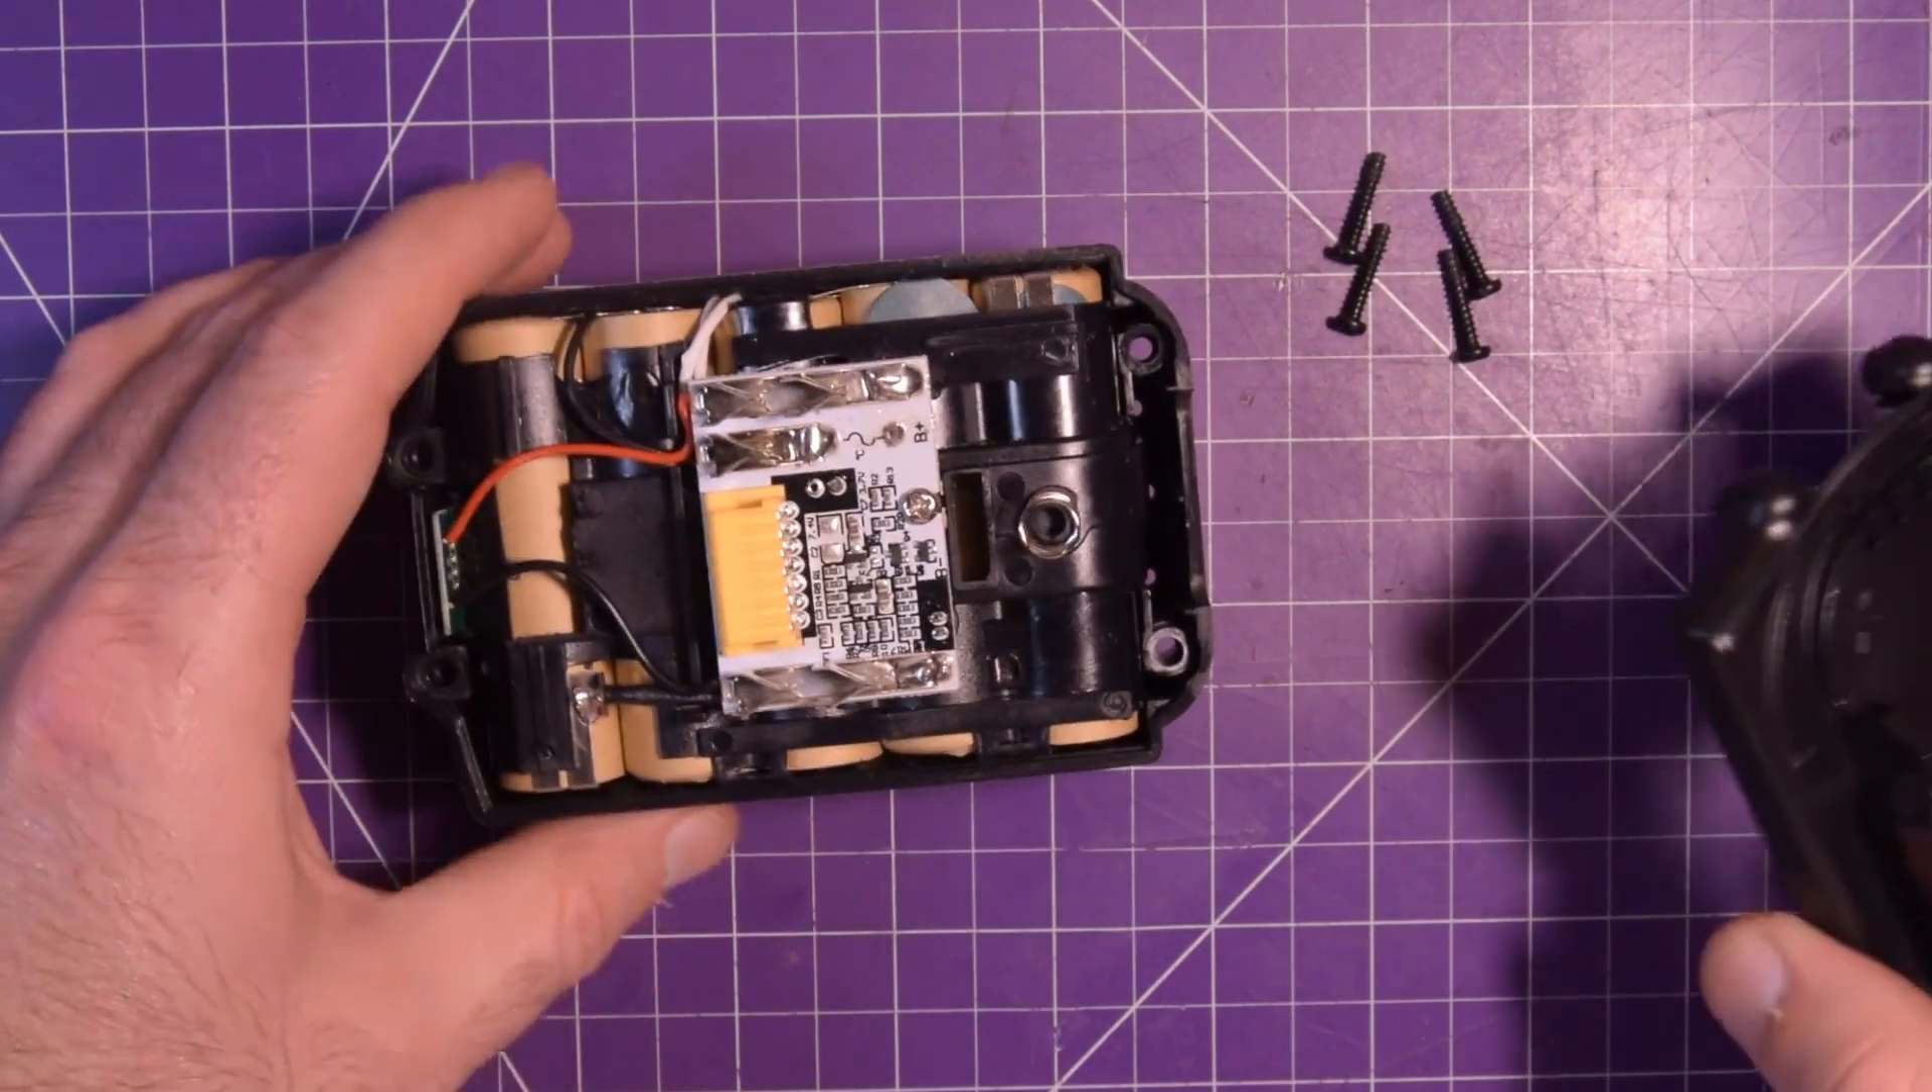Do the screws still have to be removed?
No.